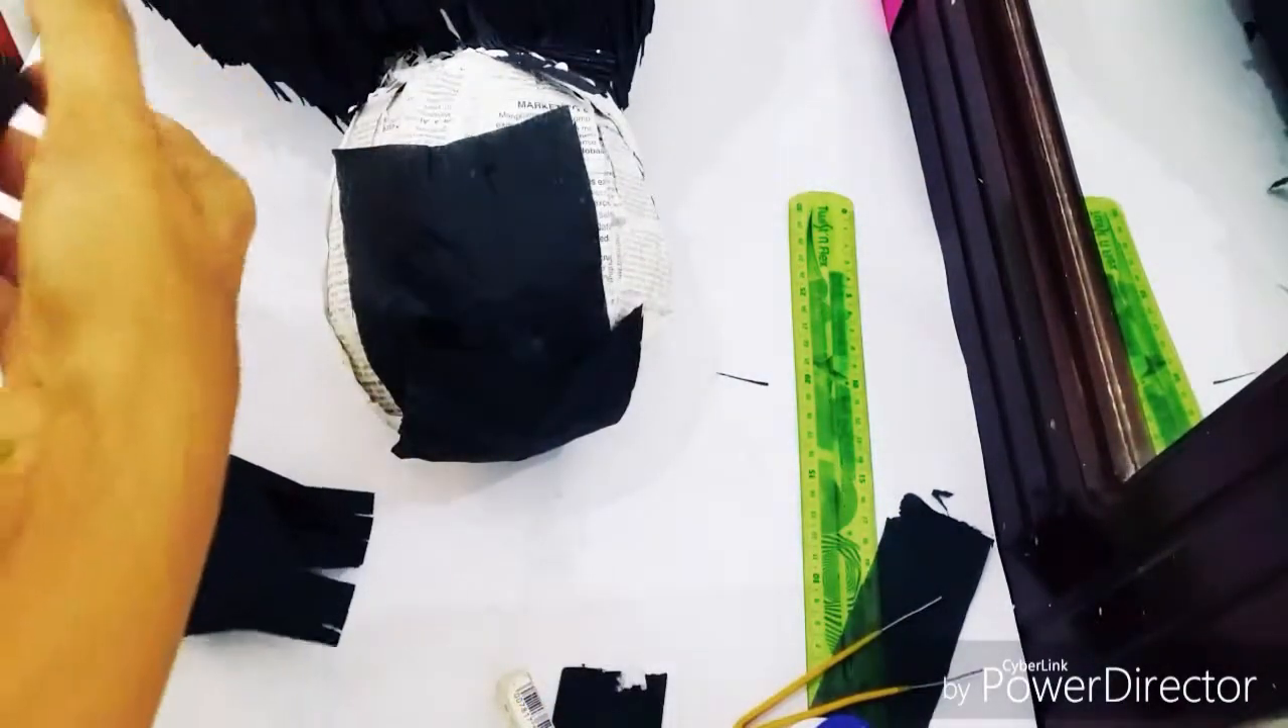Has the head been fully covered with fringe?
No.